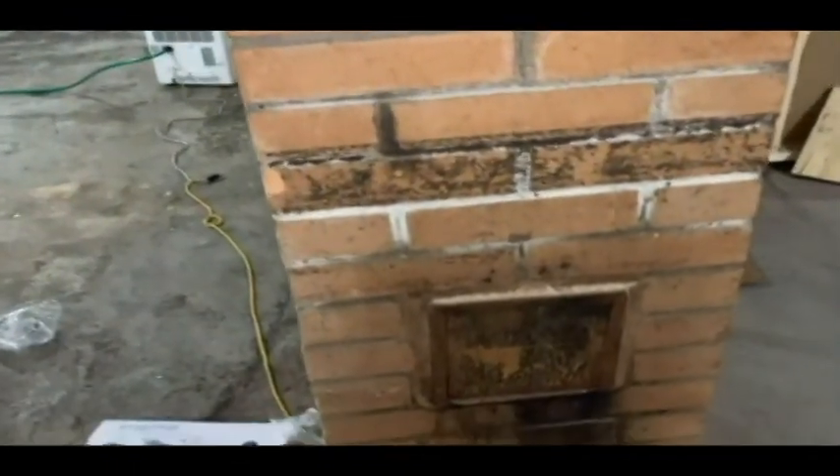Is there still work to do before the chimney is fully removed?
Yes.